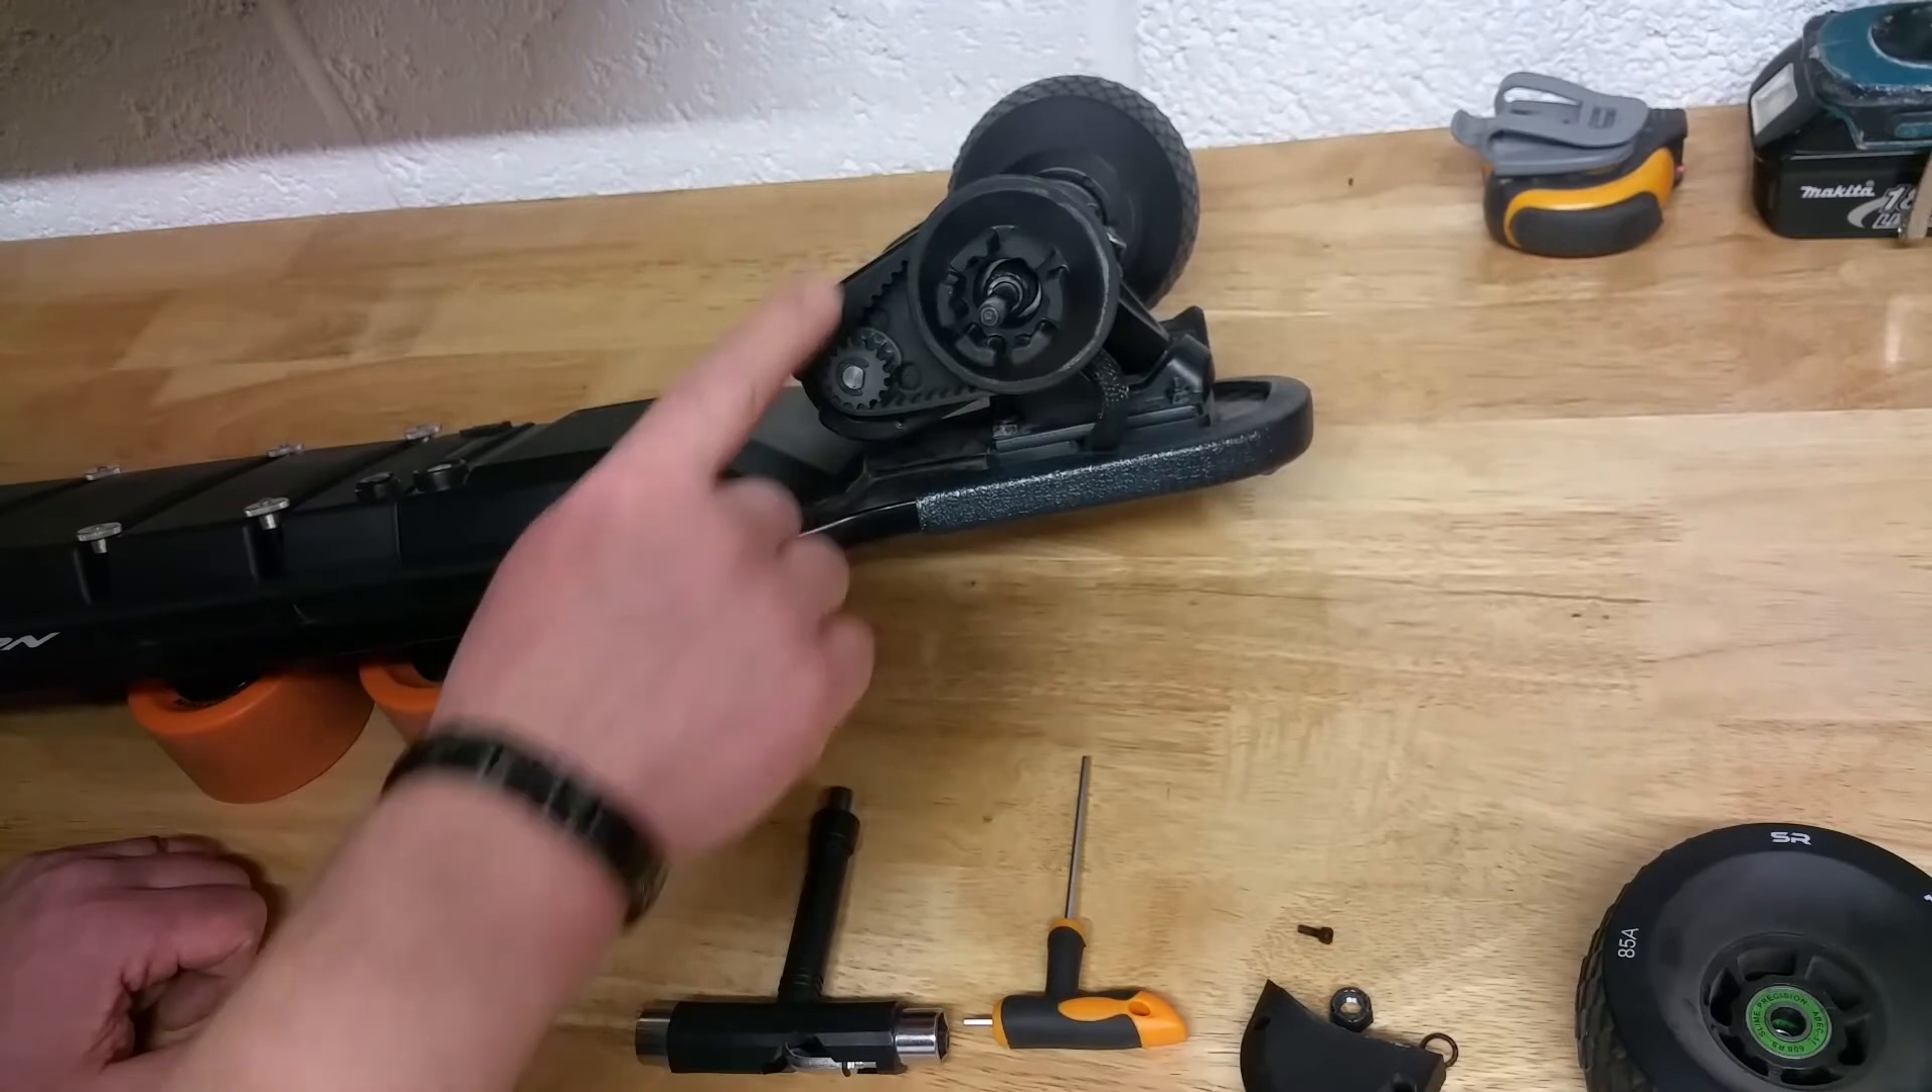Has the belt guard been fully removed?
Yes.